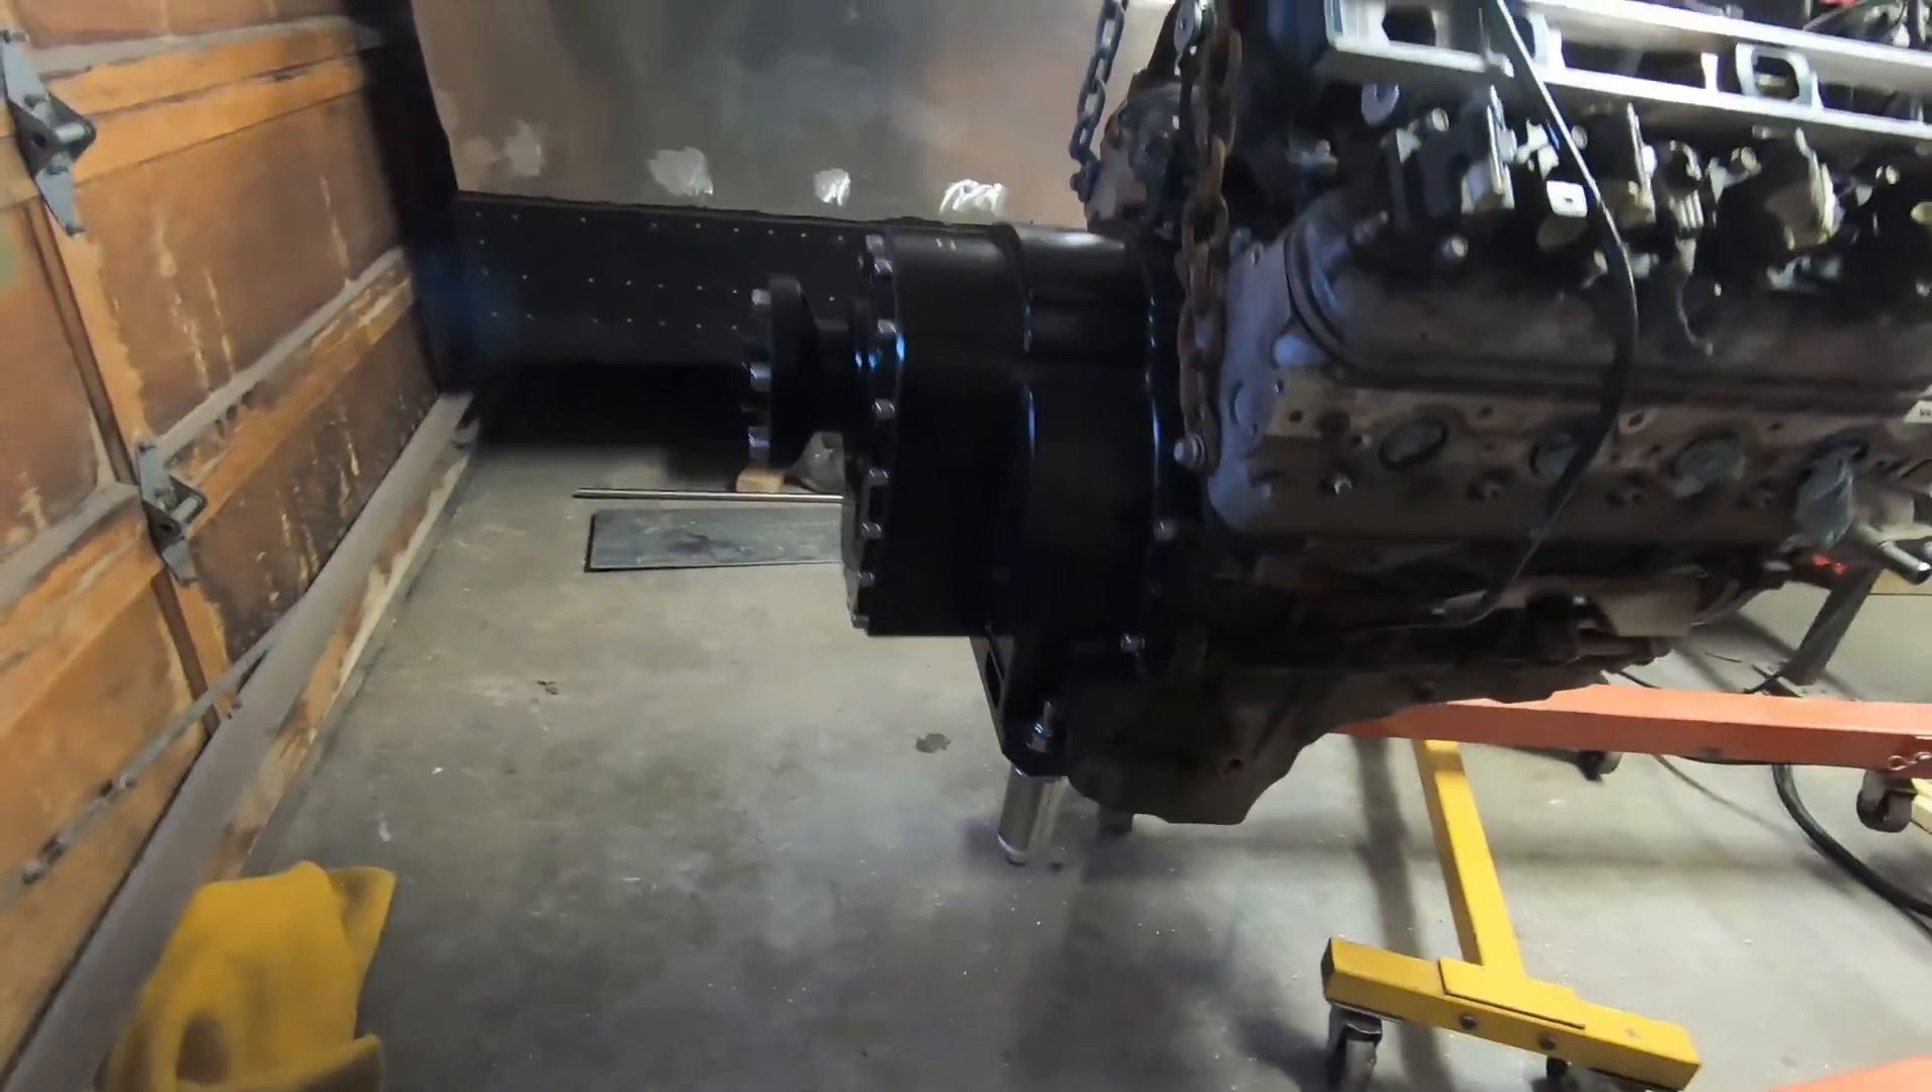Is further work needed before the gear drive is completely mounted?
No.